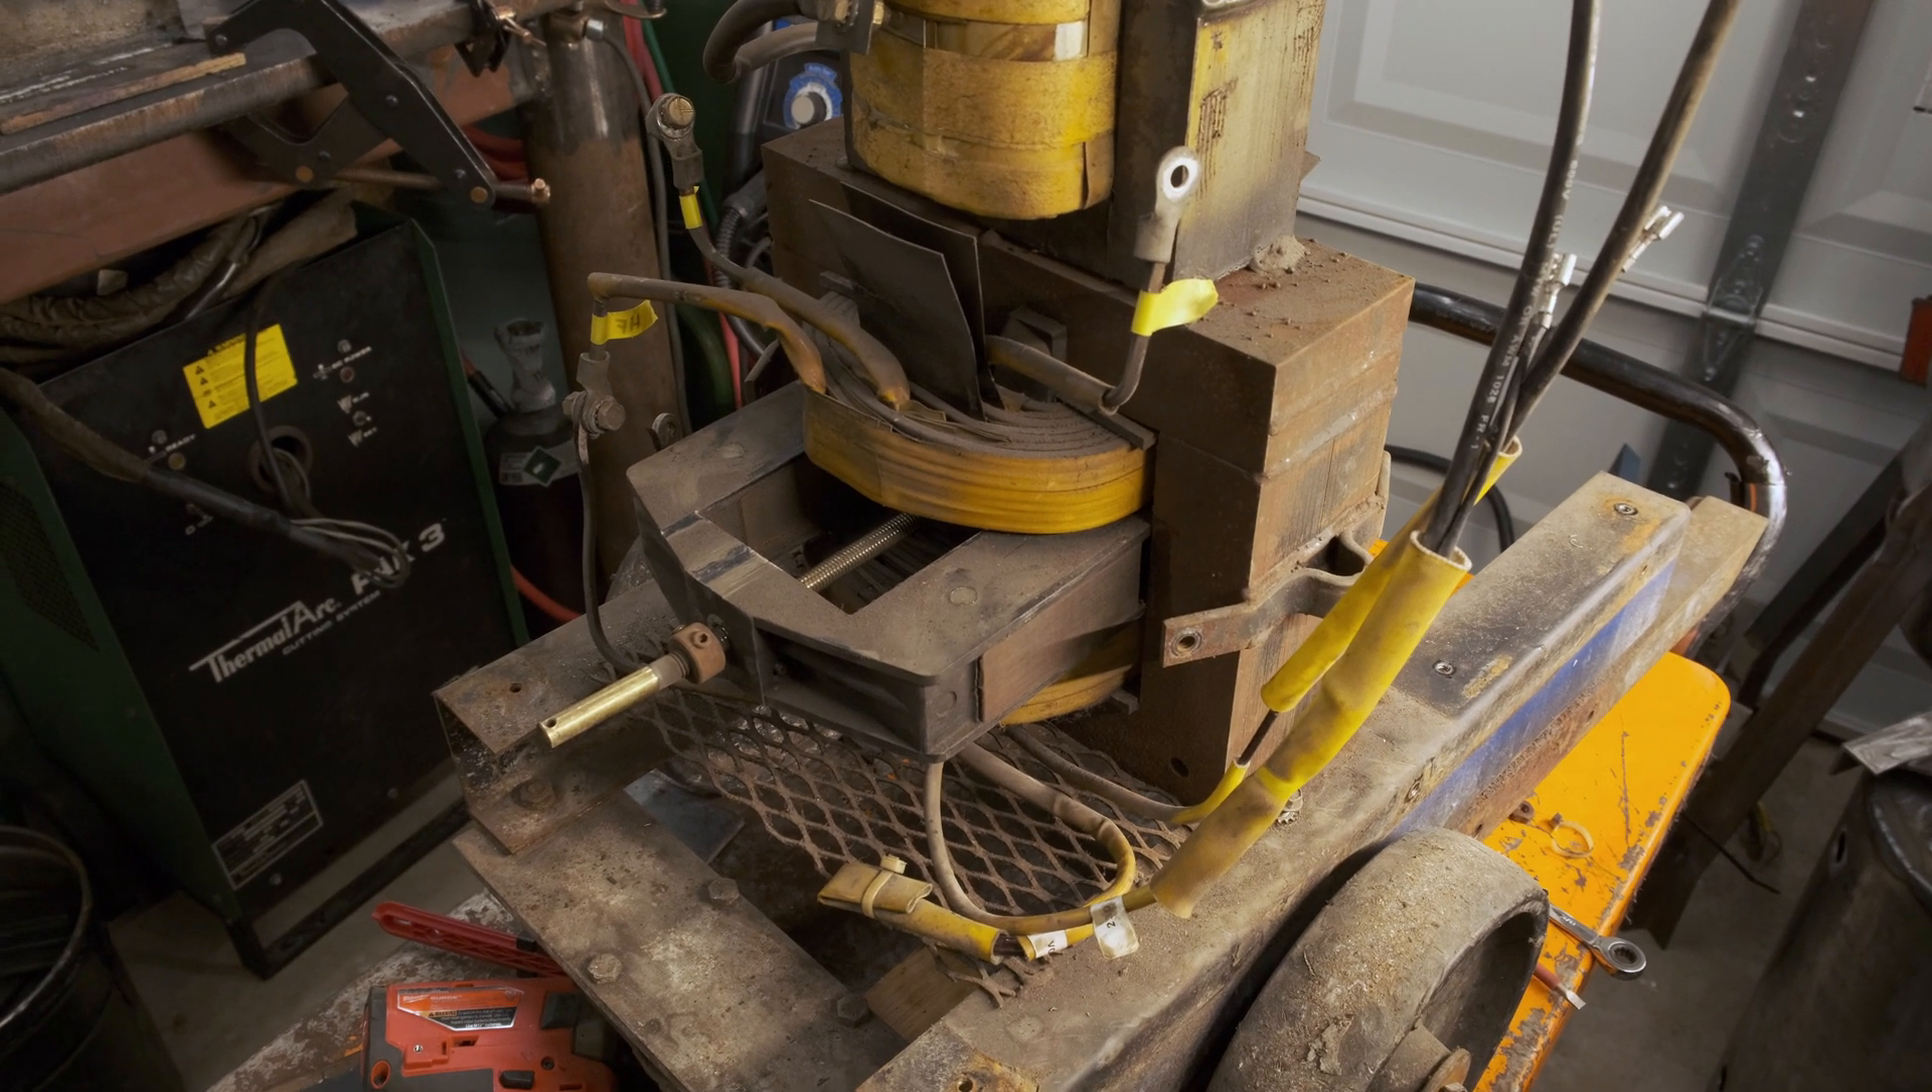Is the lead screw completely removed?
No.